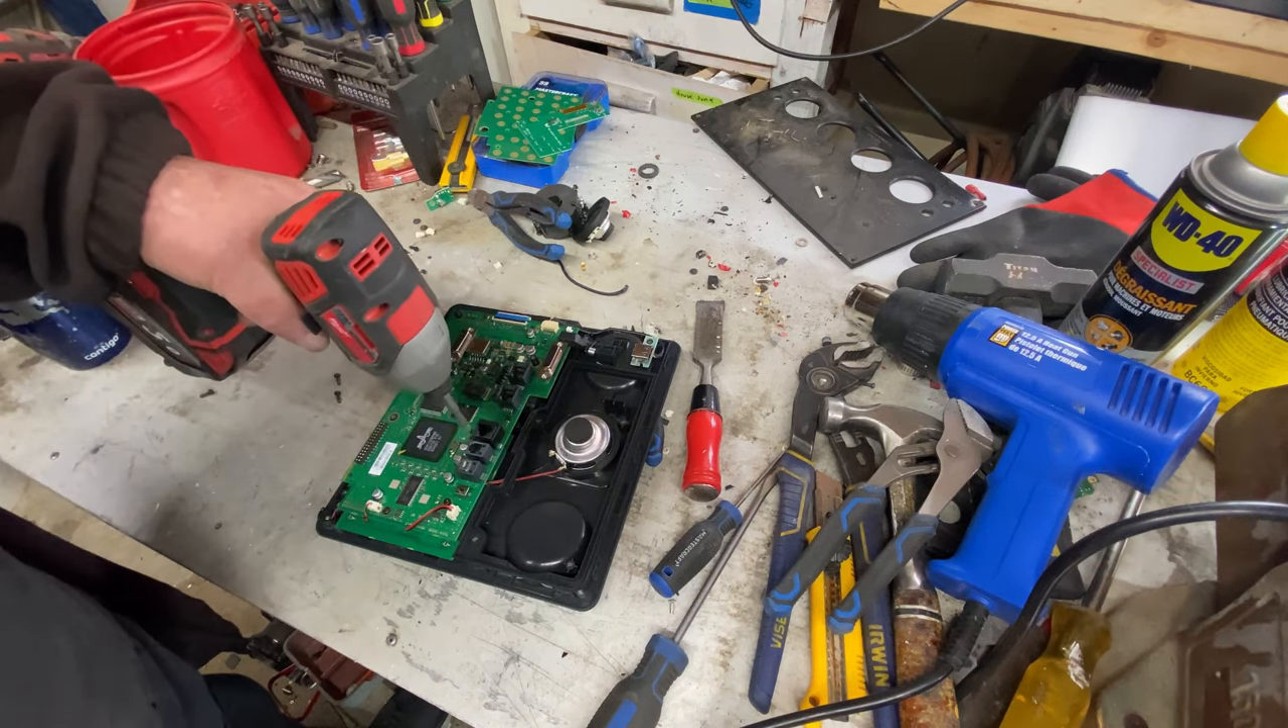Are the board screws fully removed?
No.